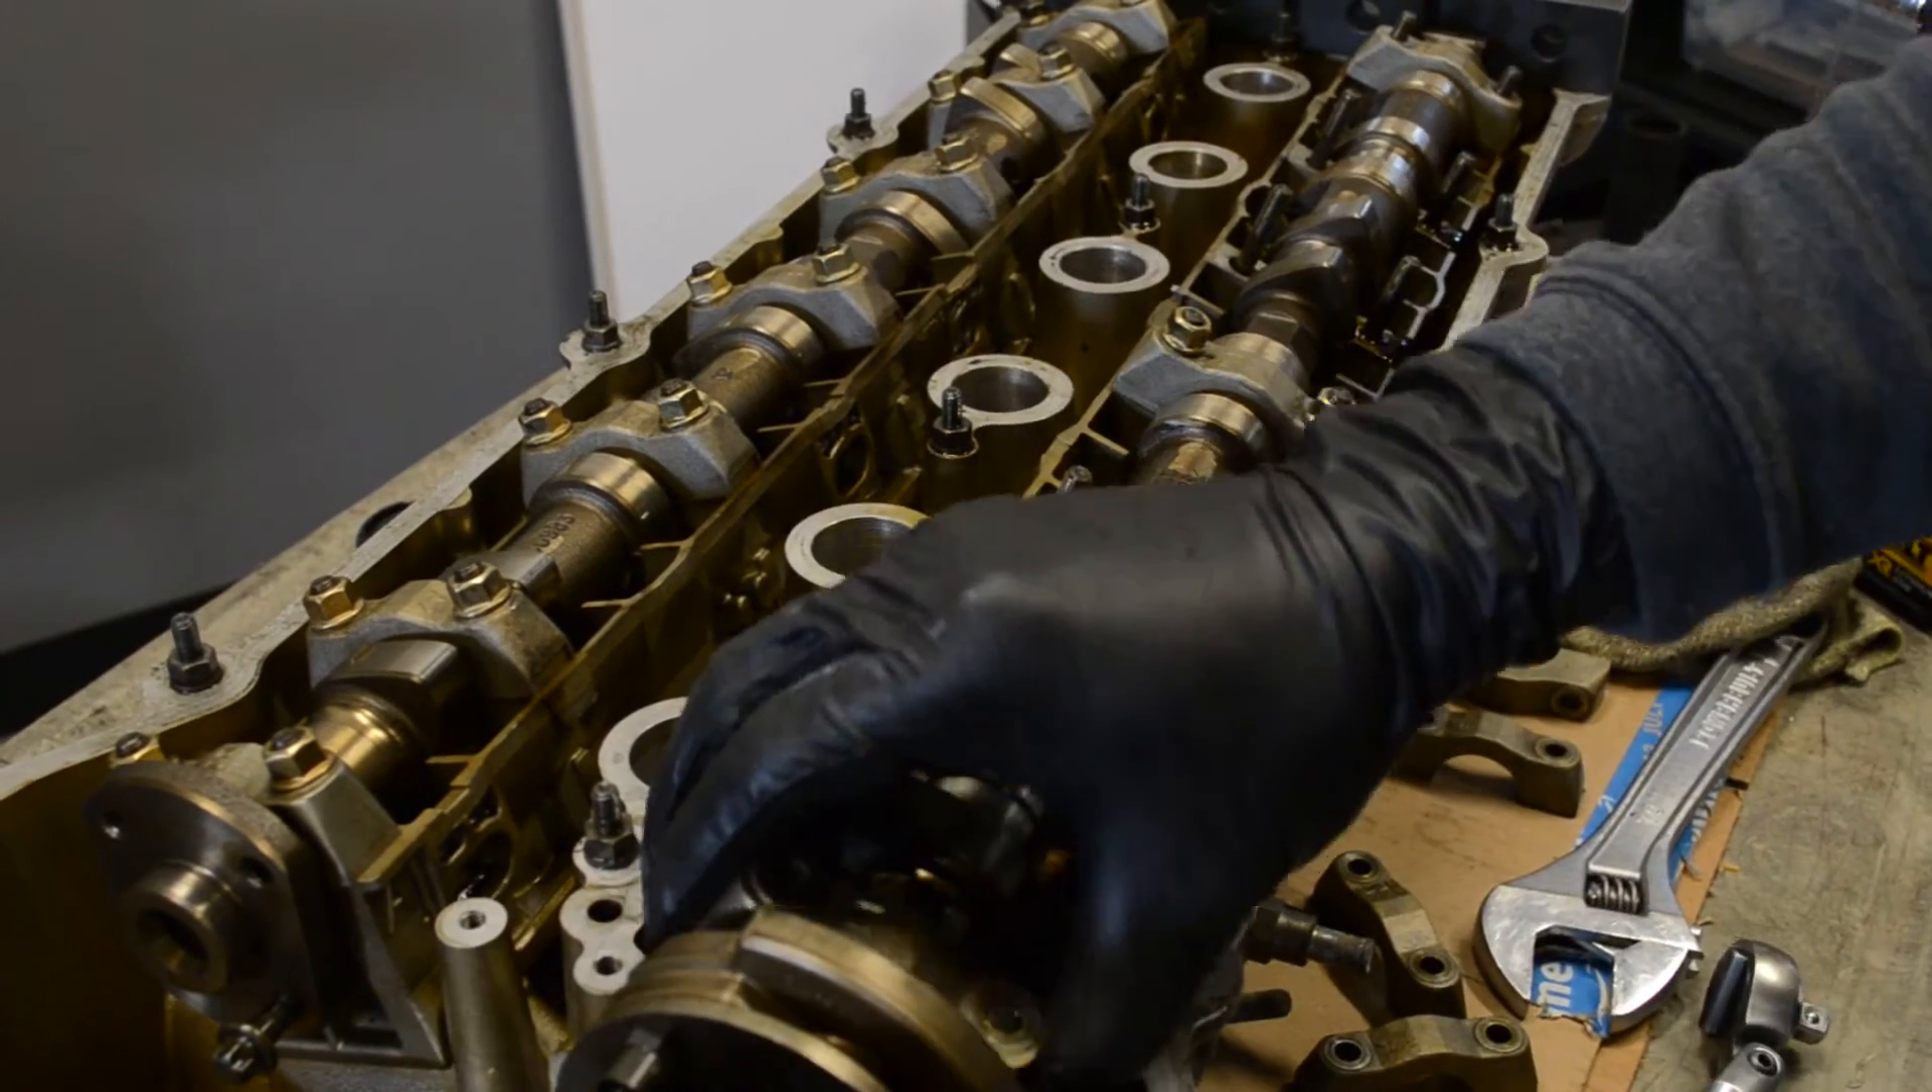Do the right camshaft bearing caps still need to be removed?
Yes.